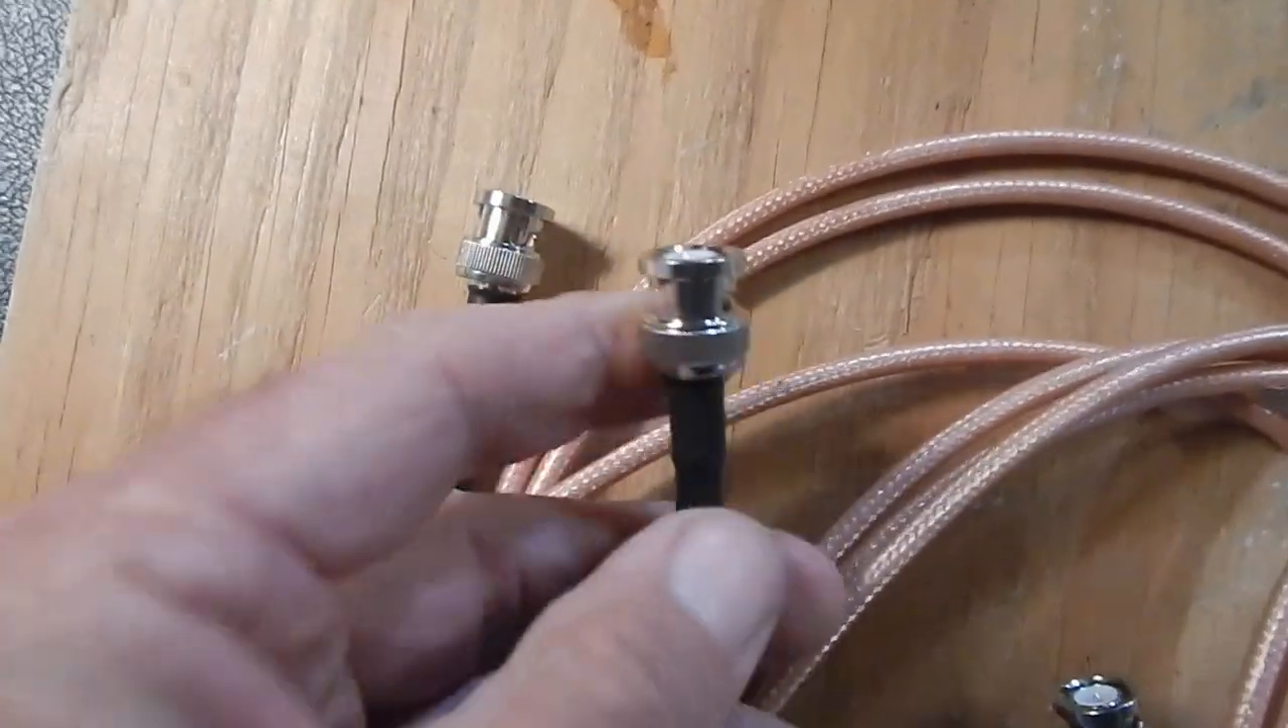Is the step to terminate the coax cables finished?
Yes.